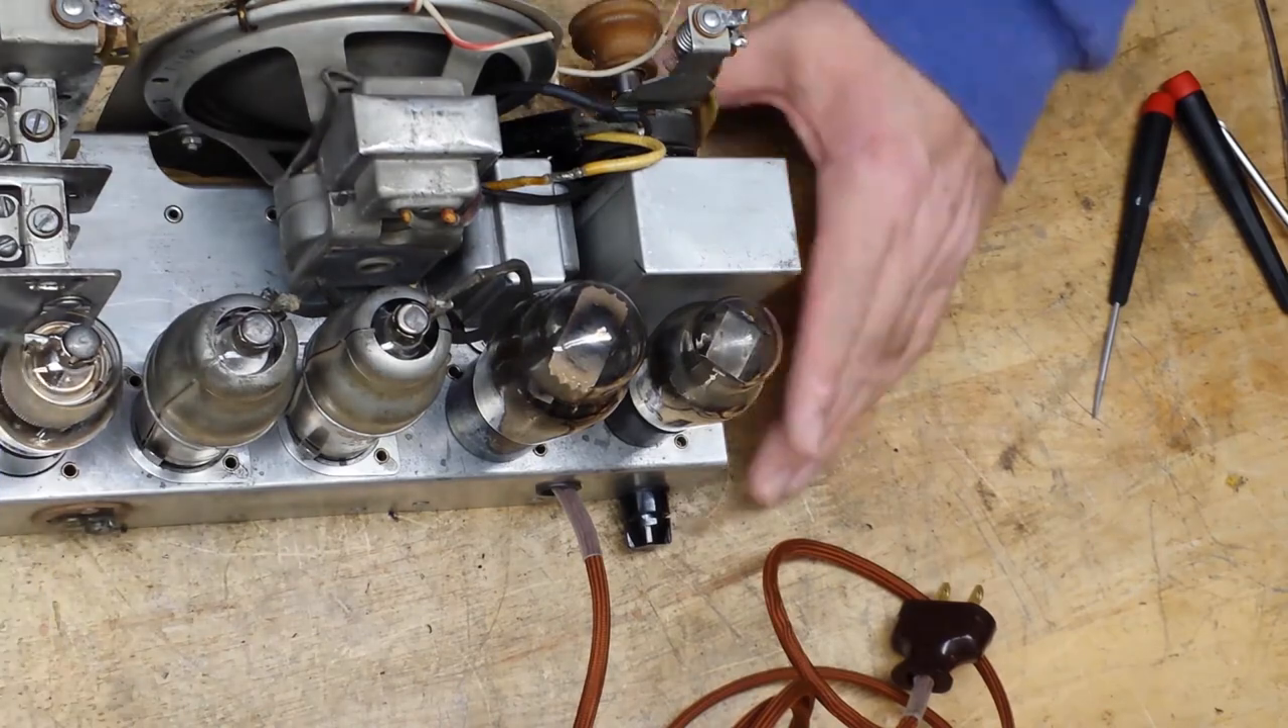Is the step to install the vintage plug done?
Yes.